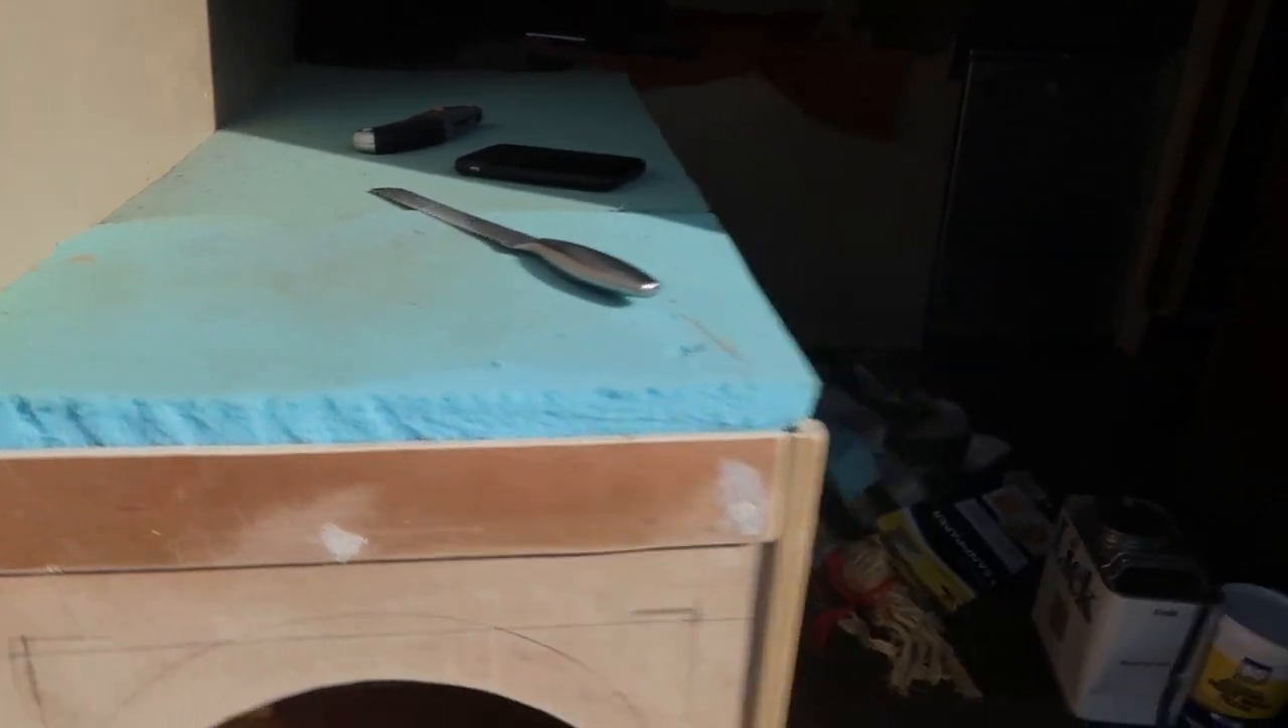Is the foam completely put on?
Yes.